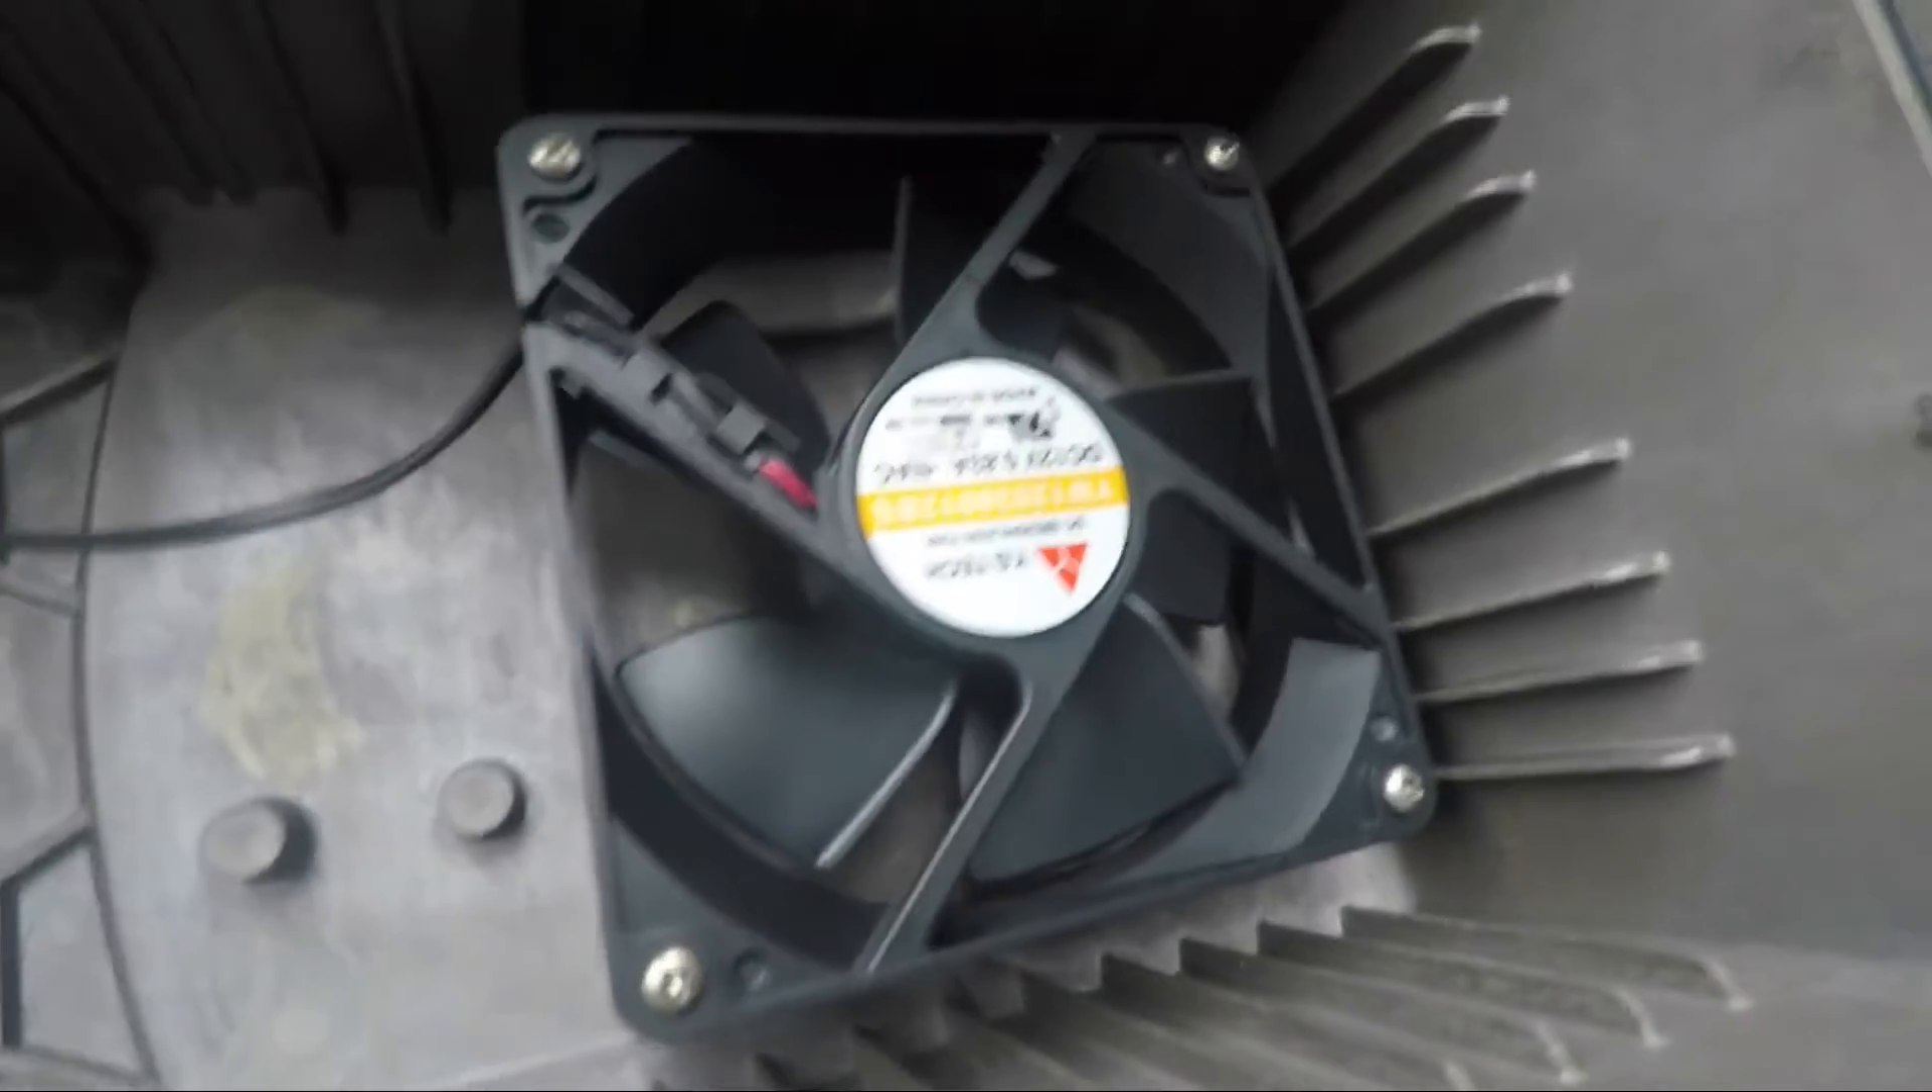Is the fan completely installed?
Yes.